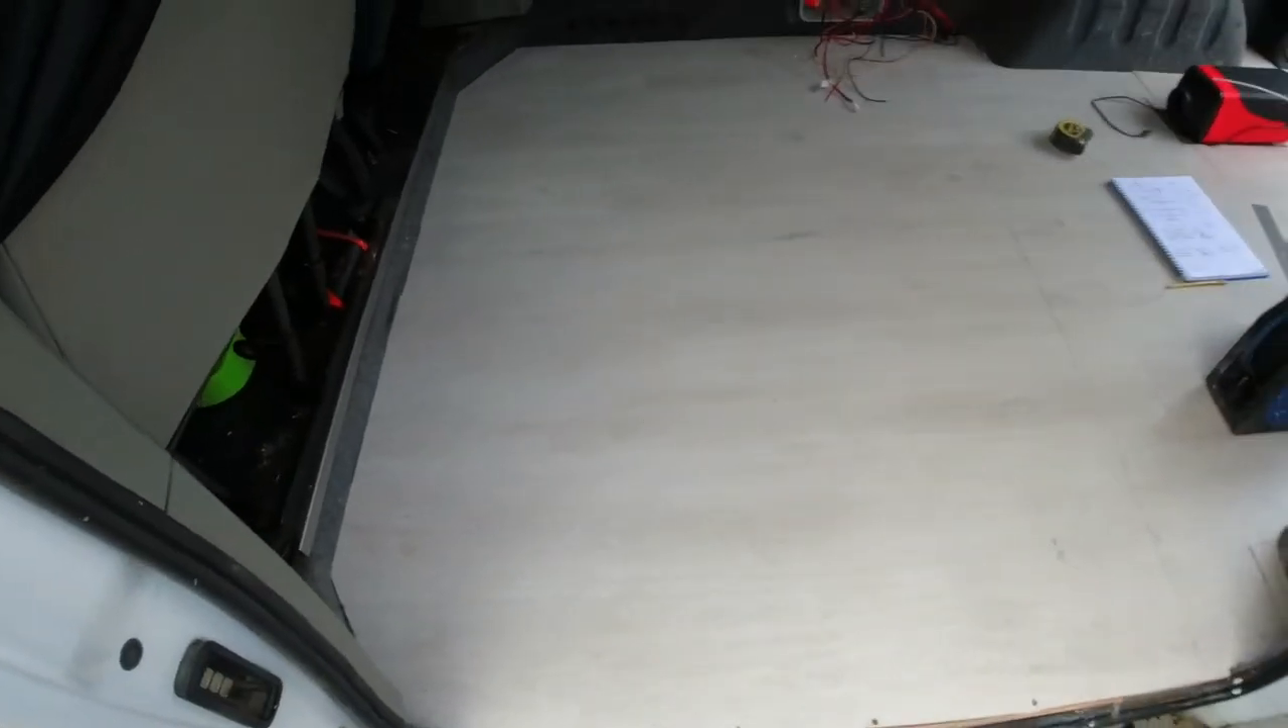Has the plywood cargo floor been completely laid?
Yes.